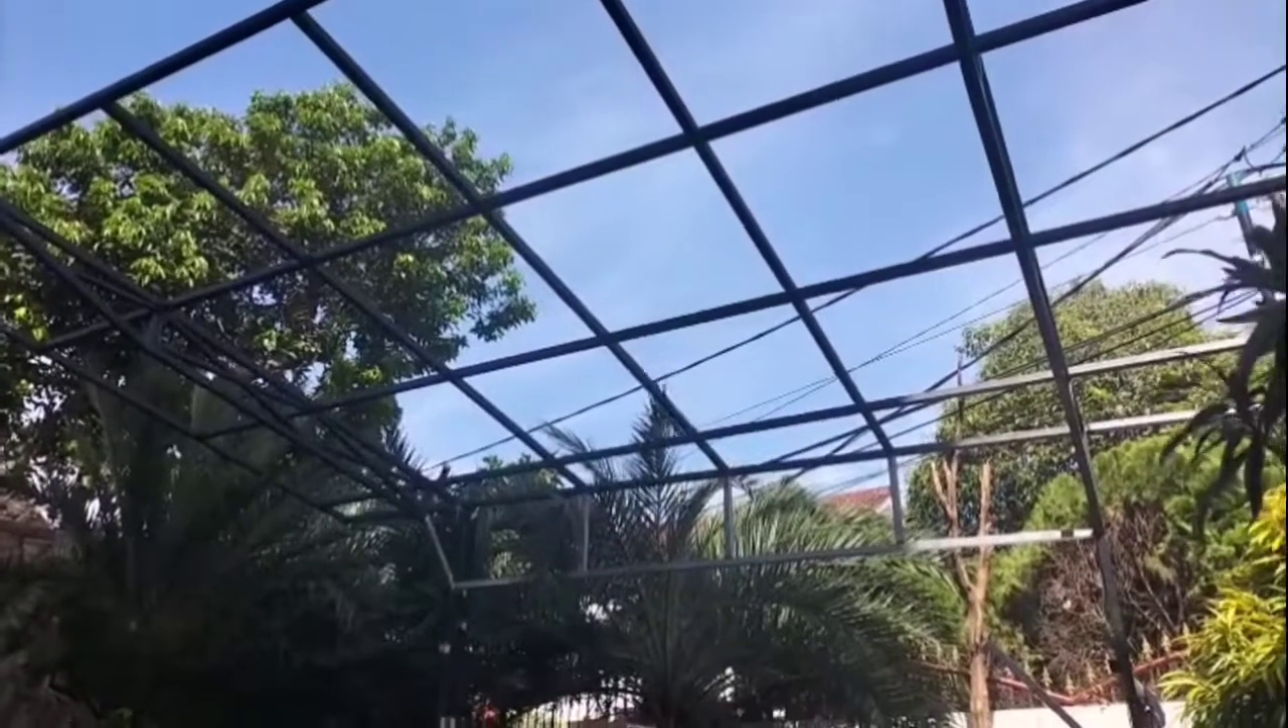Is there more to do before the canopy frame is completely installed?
No.